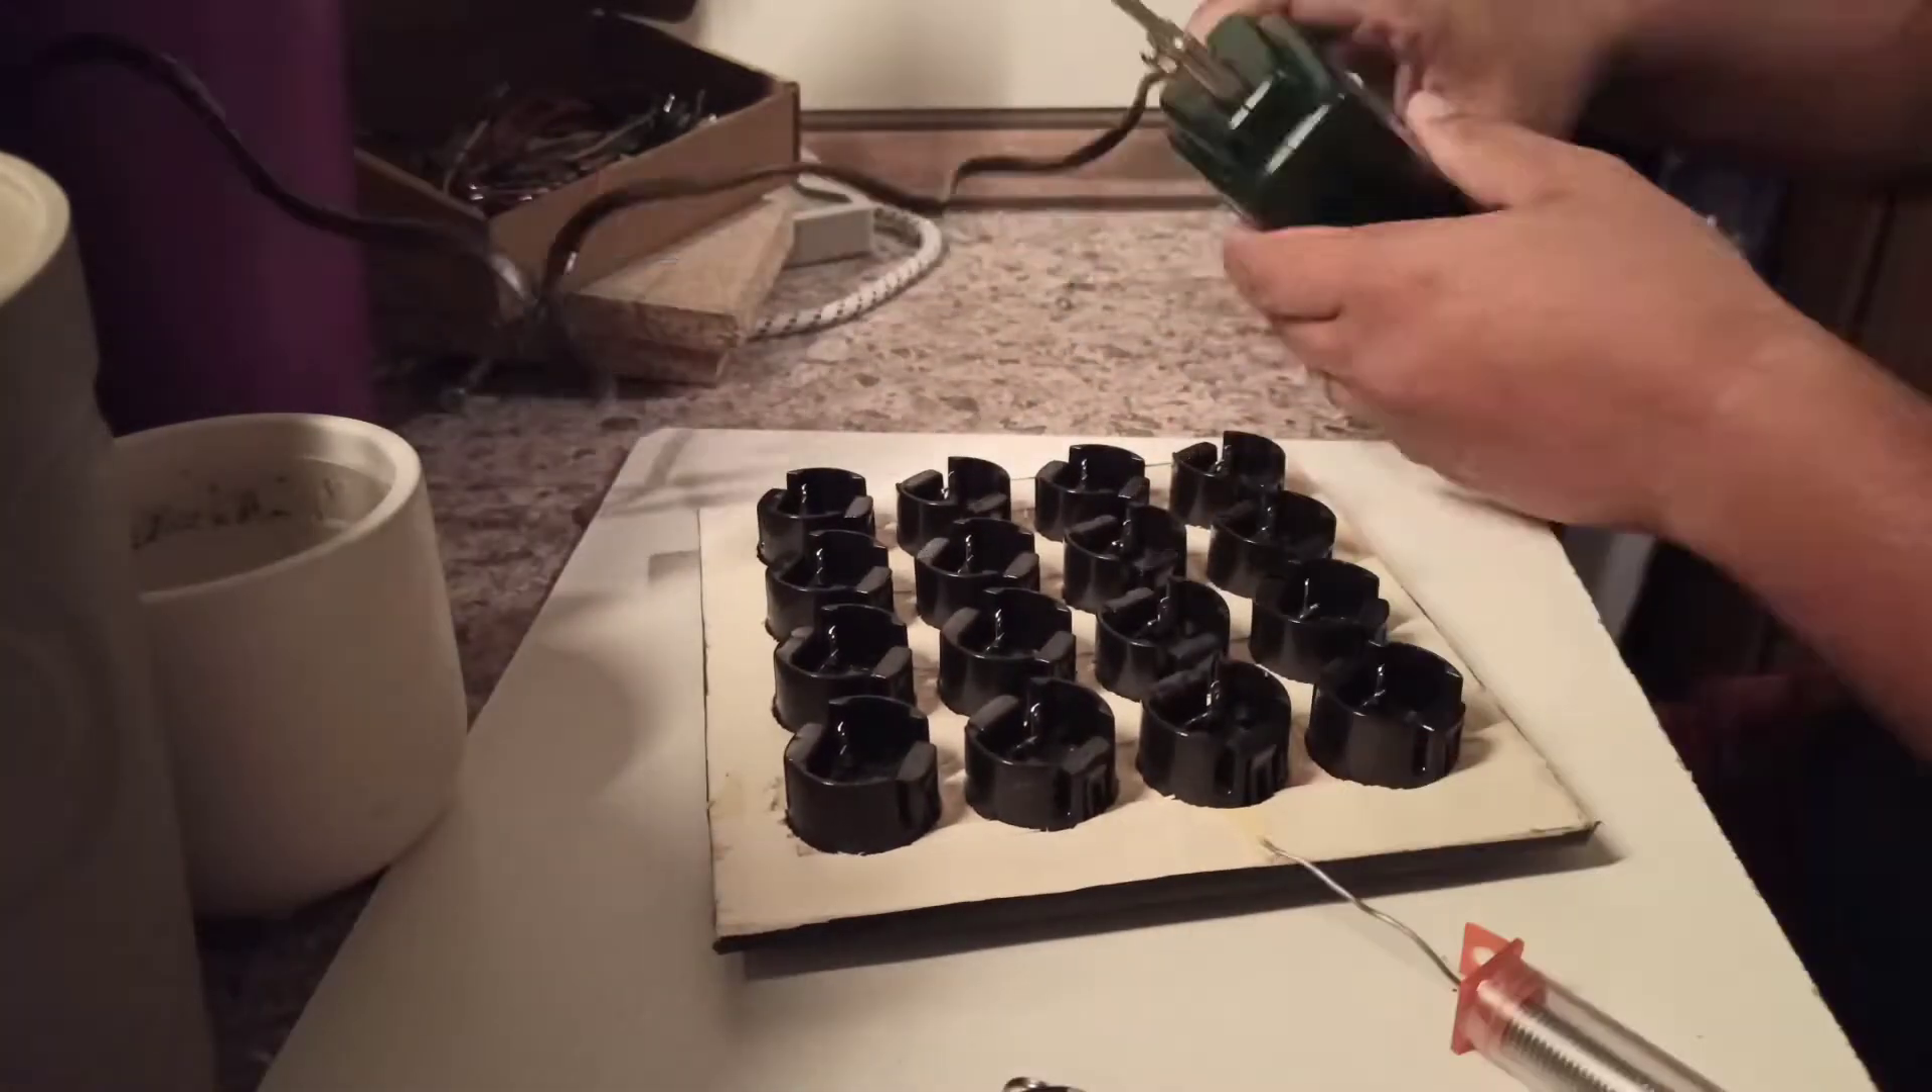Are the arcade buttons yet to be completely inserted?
No.